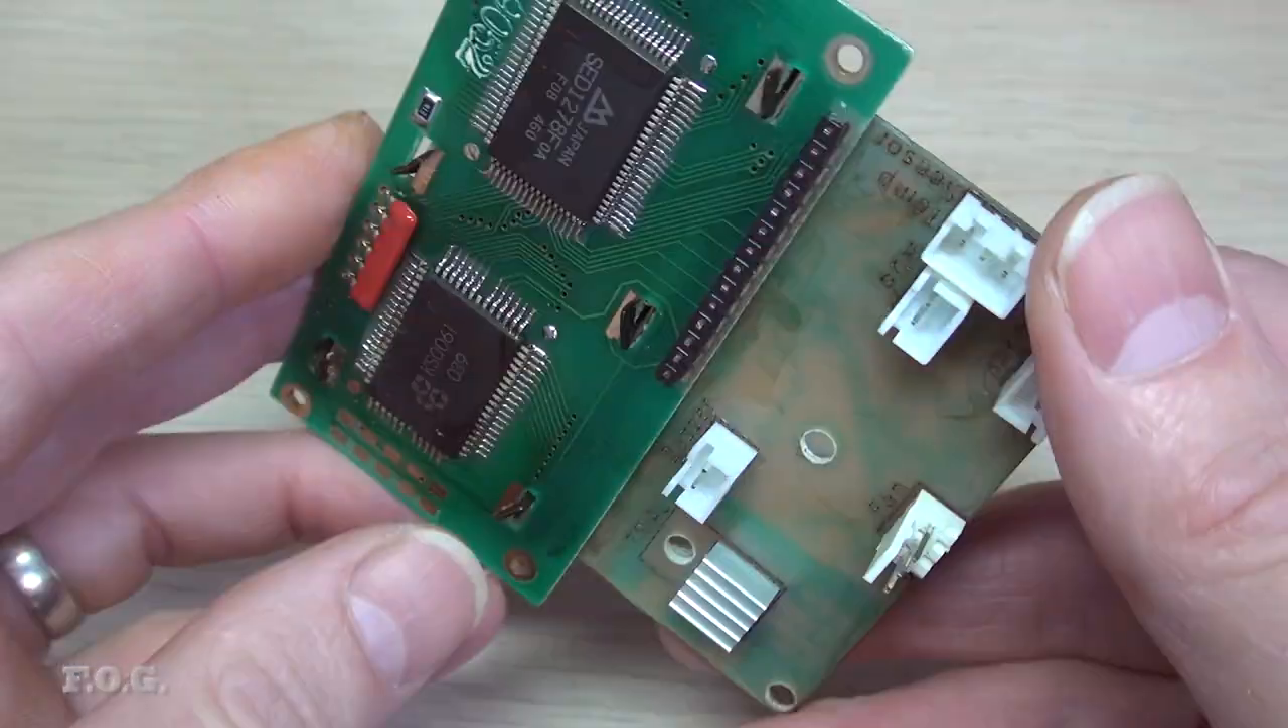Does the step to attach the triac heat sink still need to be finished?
No.